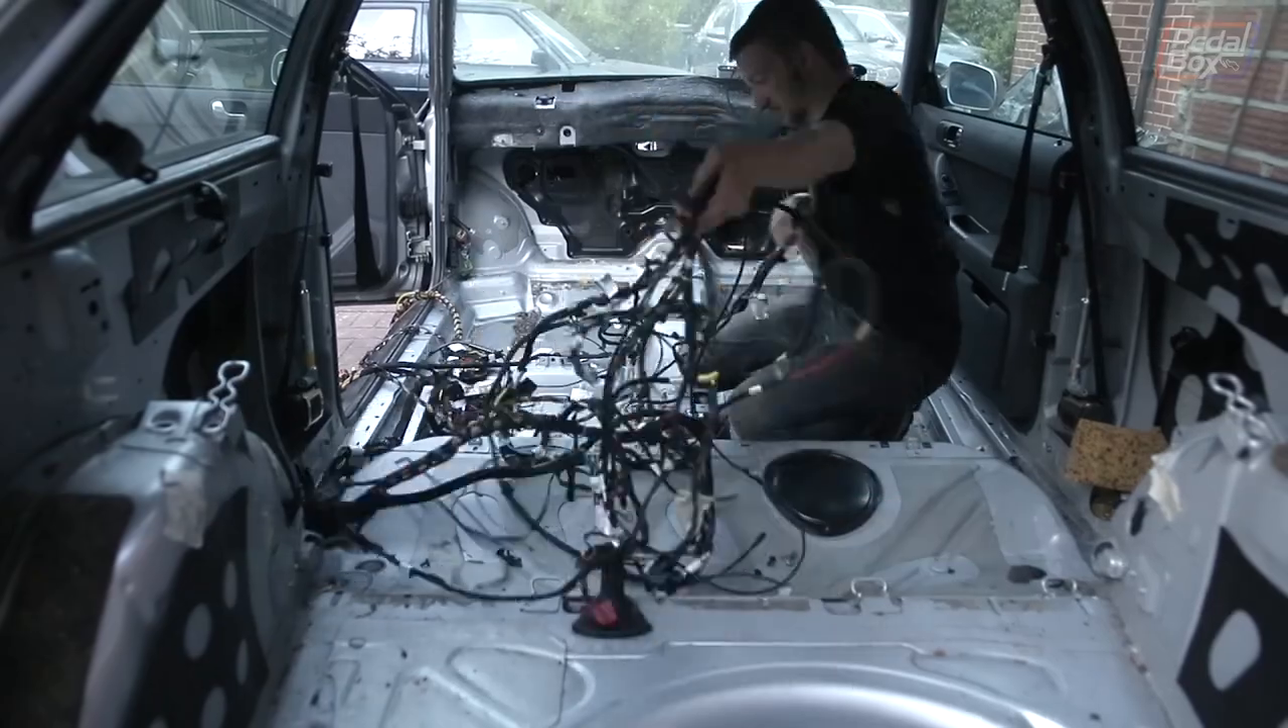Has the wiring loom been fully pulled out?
No.